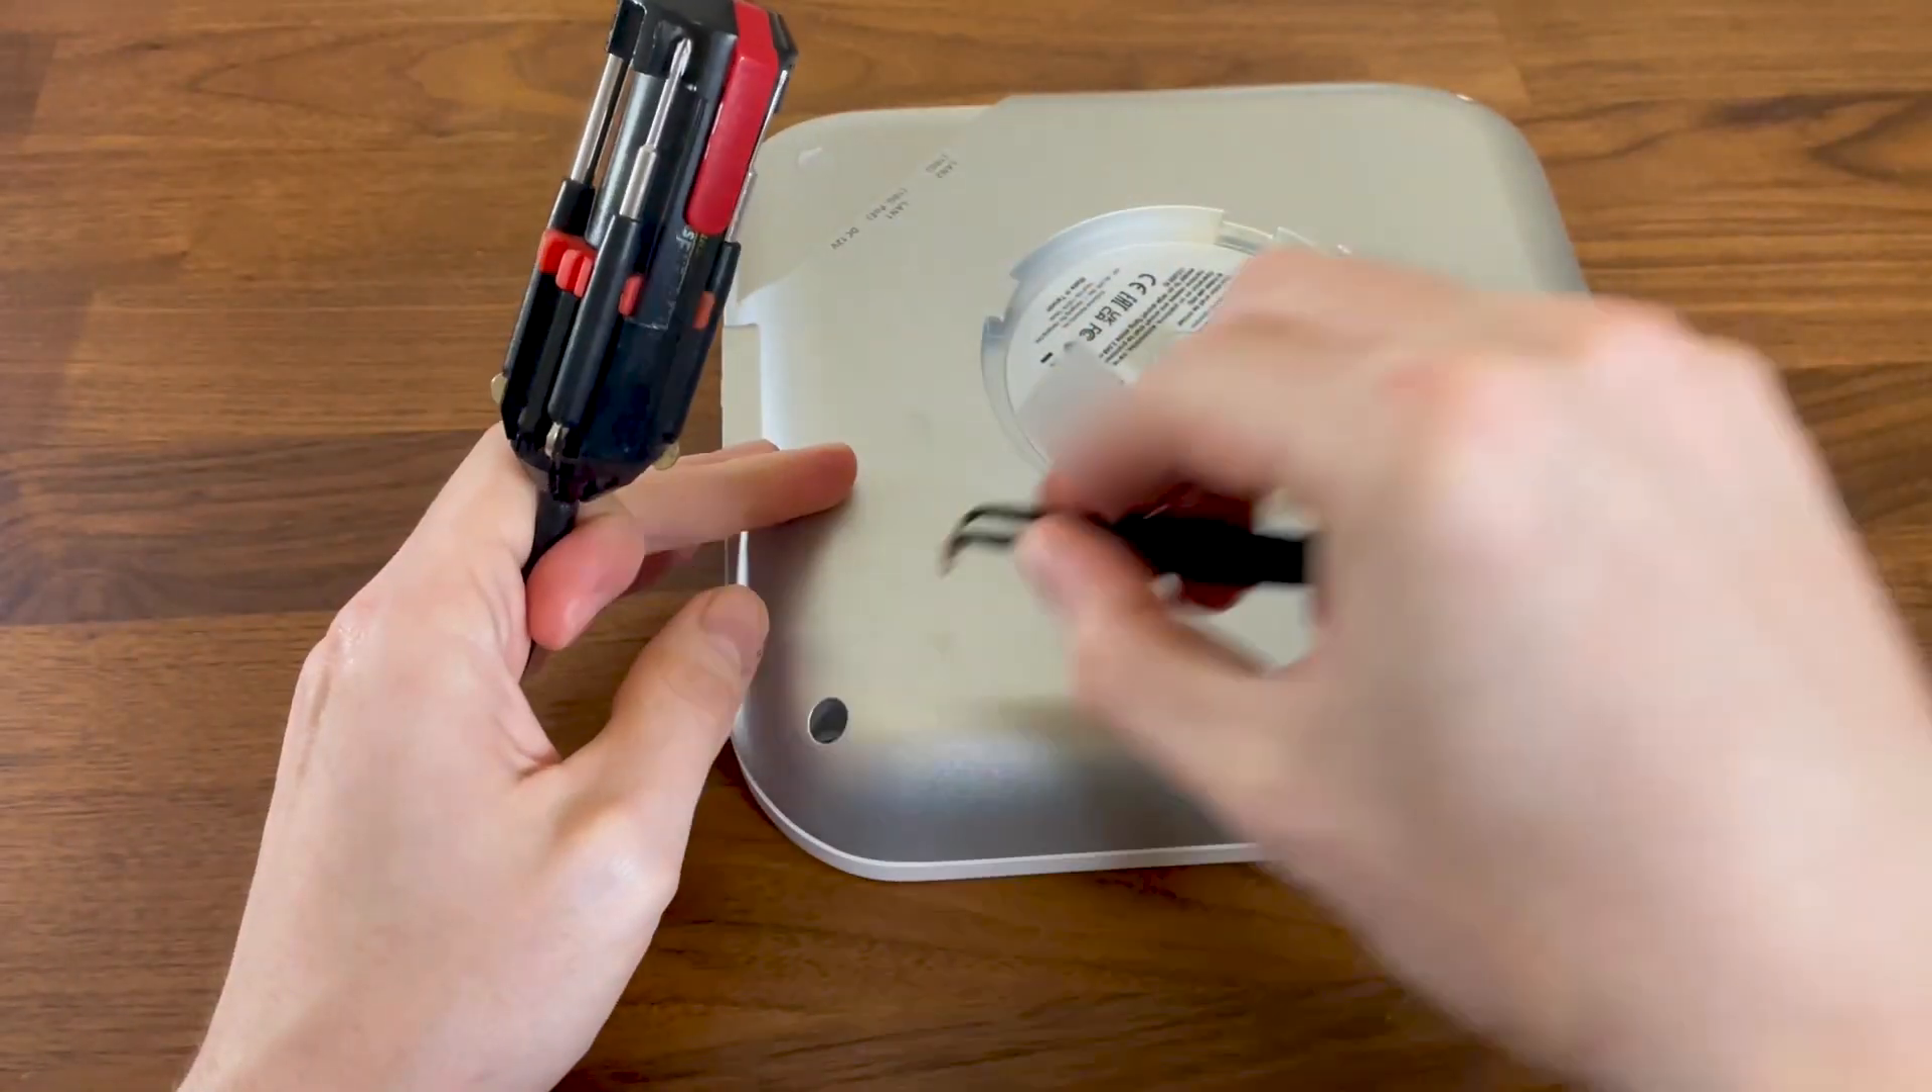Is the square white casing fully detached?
No.